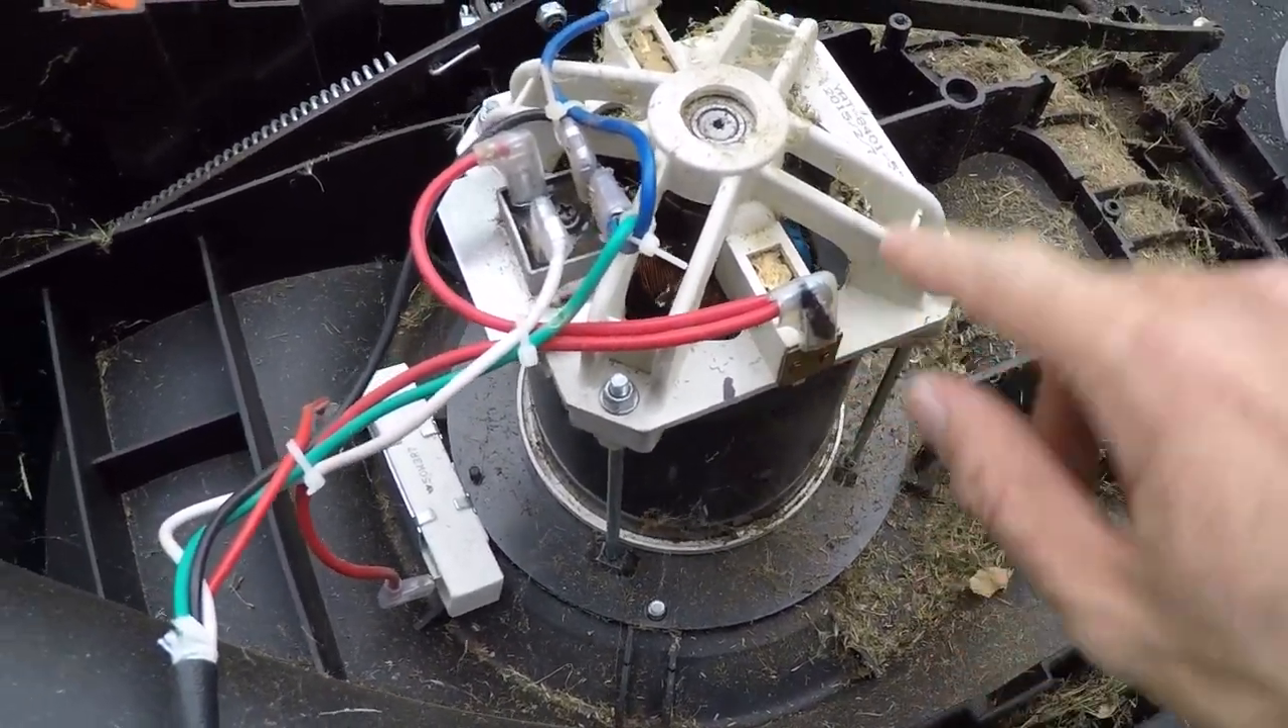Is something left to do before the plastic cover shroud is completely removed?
No.